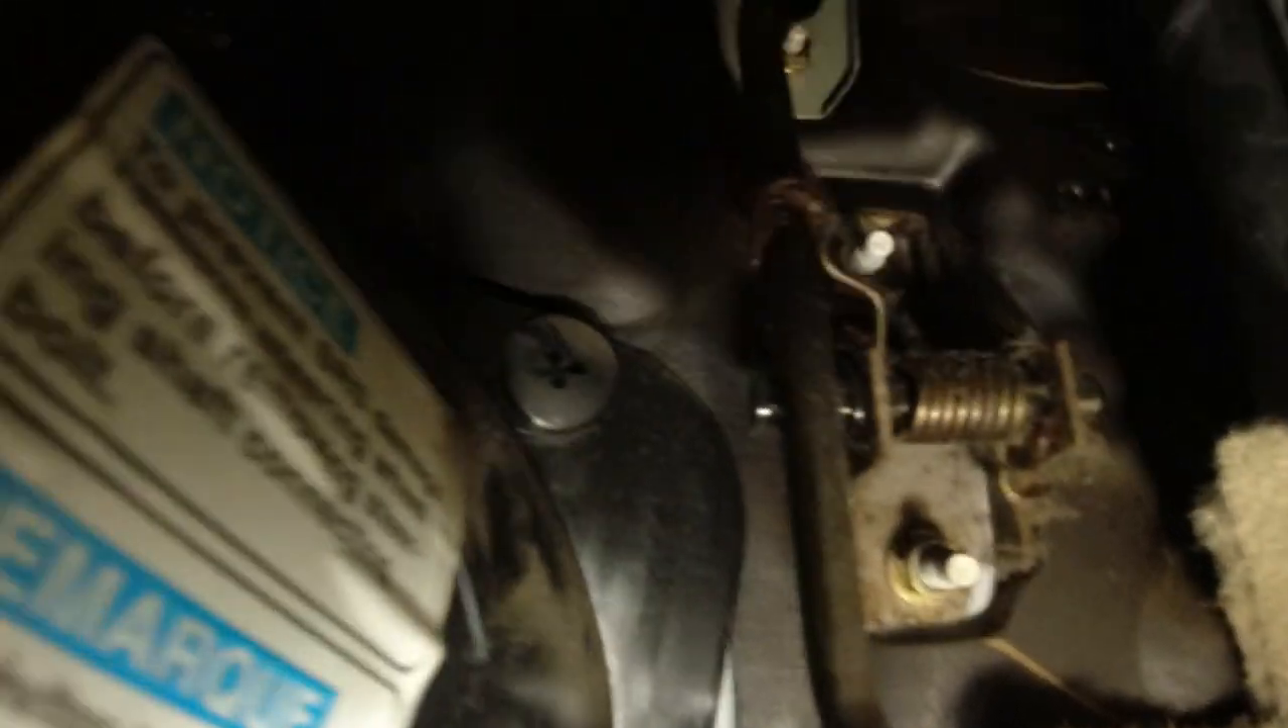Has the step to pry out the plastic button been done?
No.